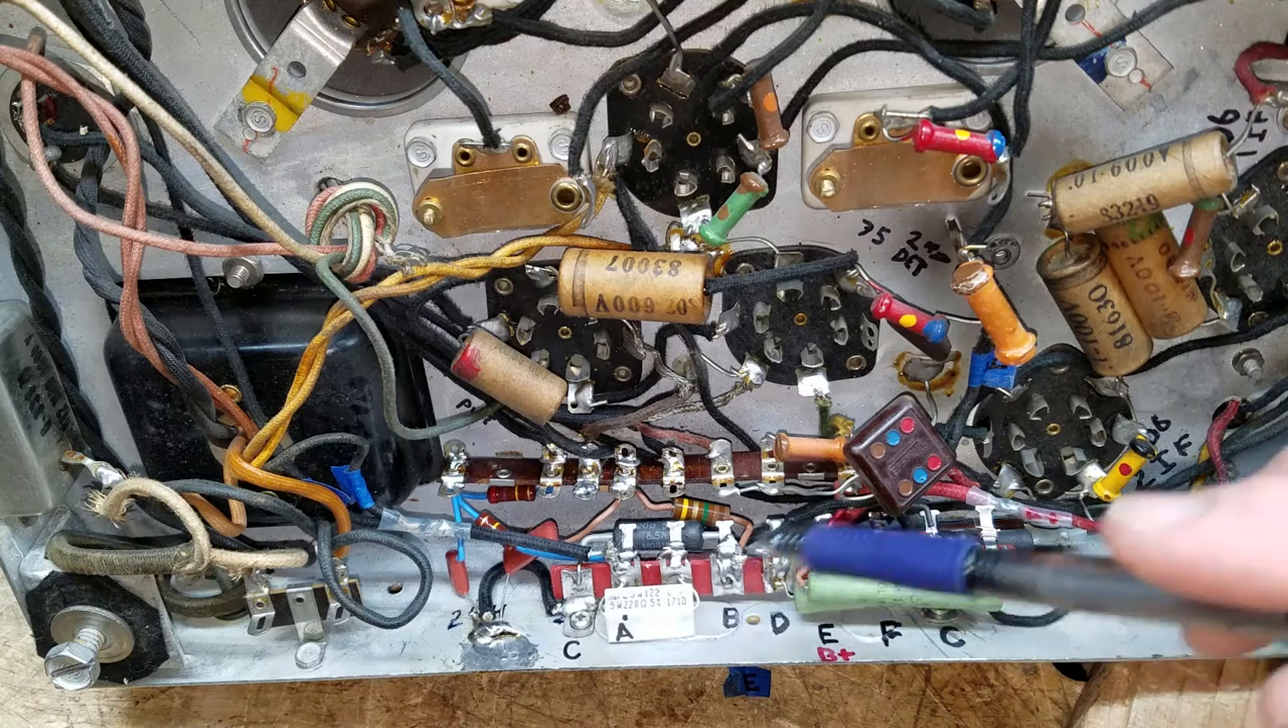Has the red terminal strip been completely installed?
Yes.